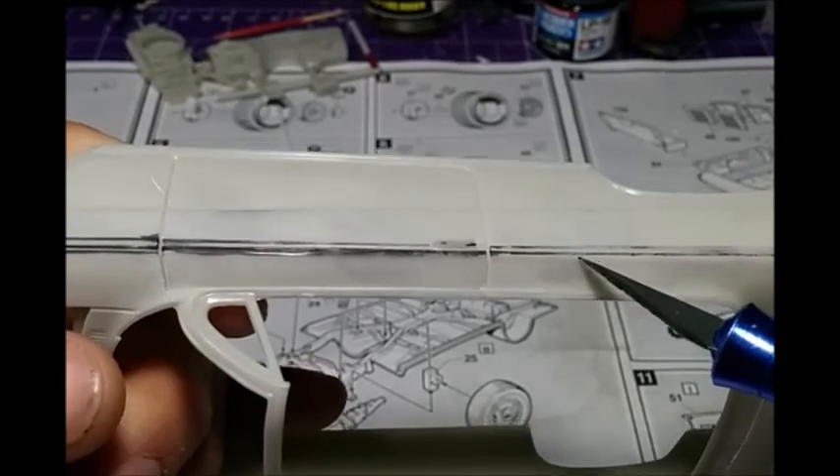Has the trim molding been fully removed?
No.